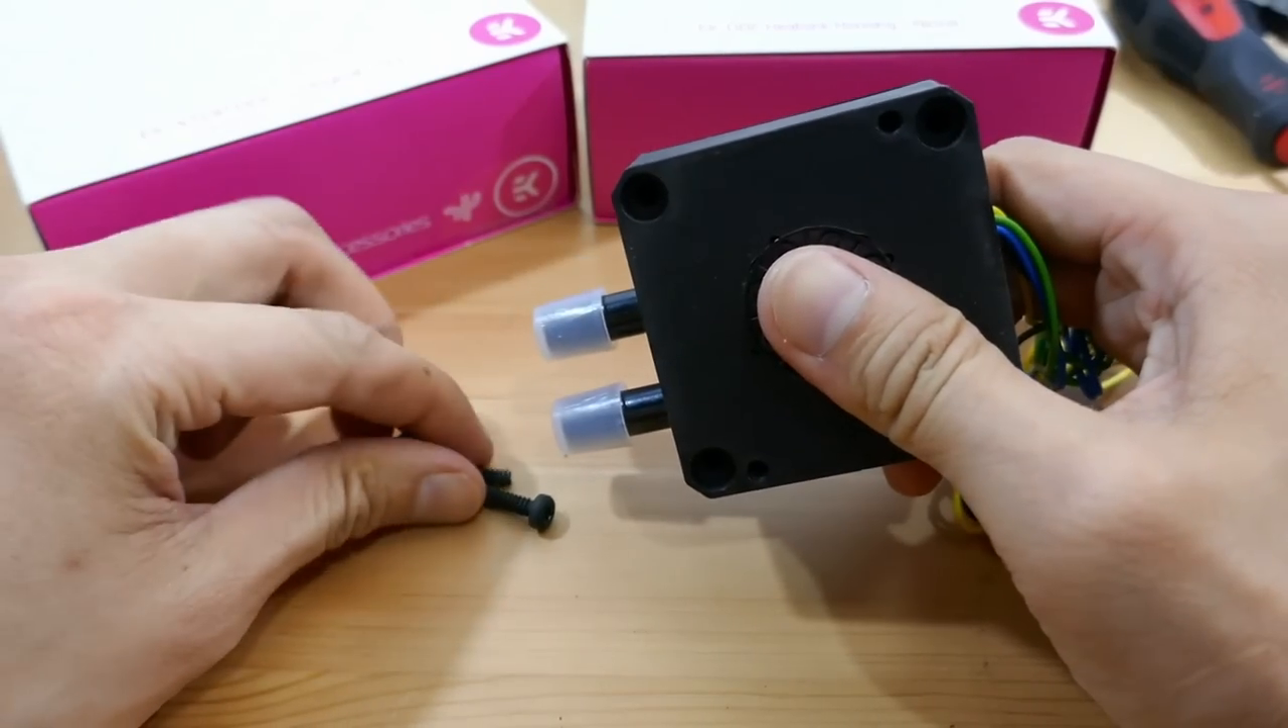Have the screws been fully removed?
Yes.